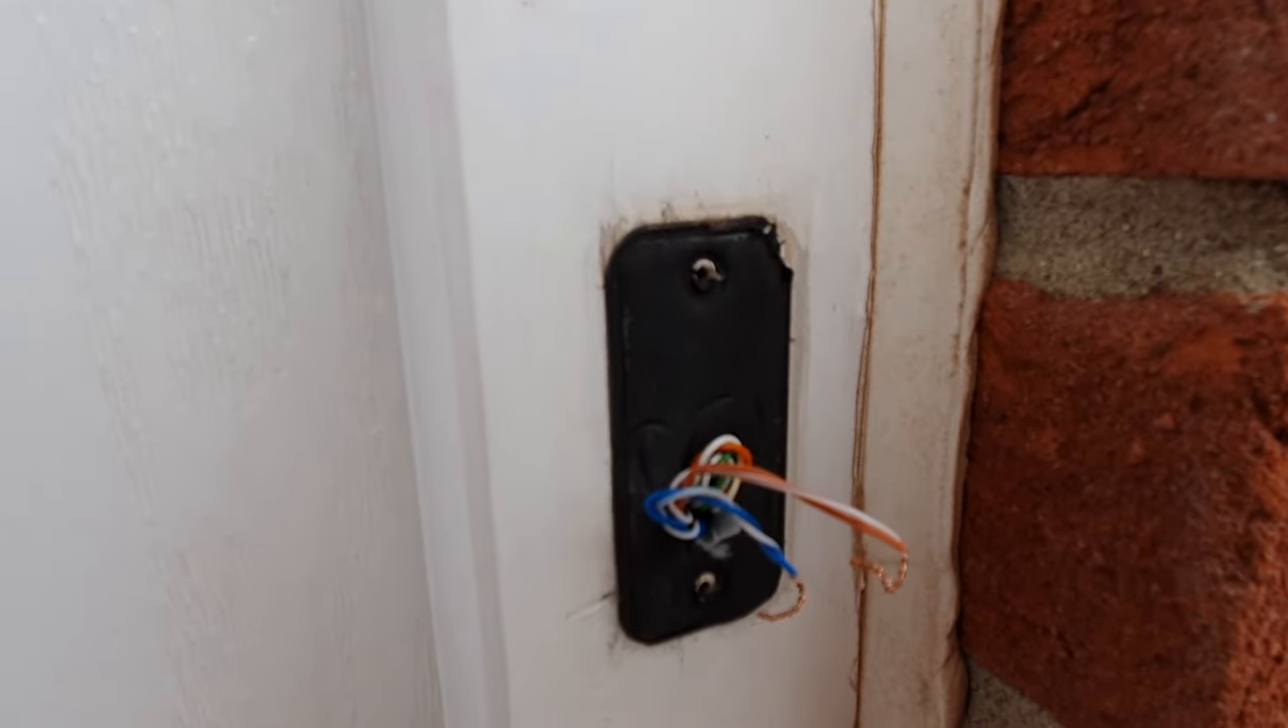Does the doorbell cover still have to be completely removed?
No.